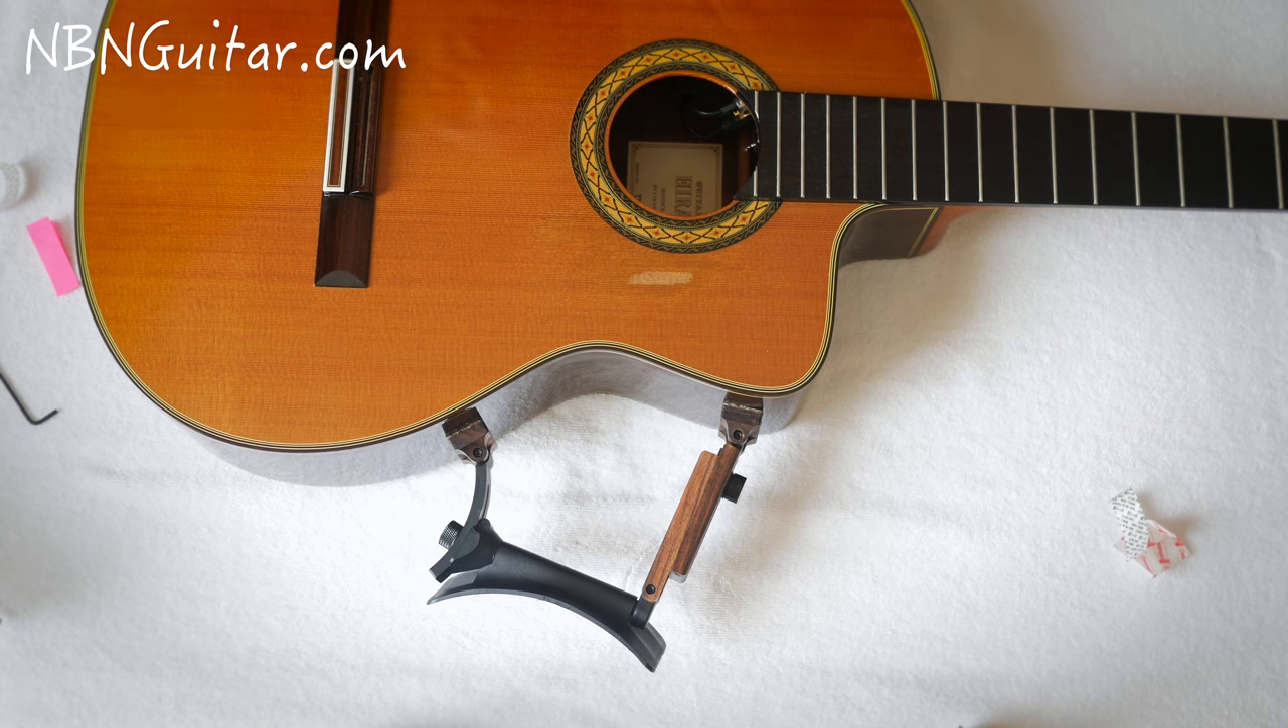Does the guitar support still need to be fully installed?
No.